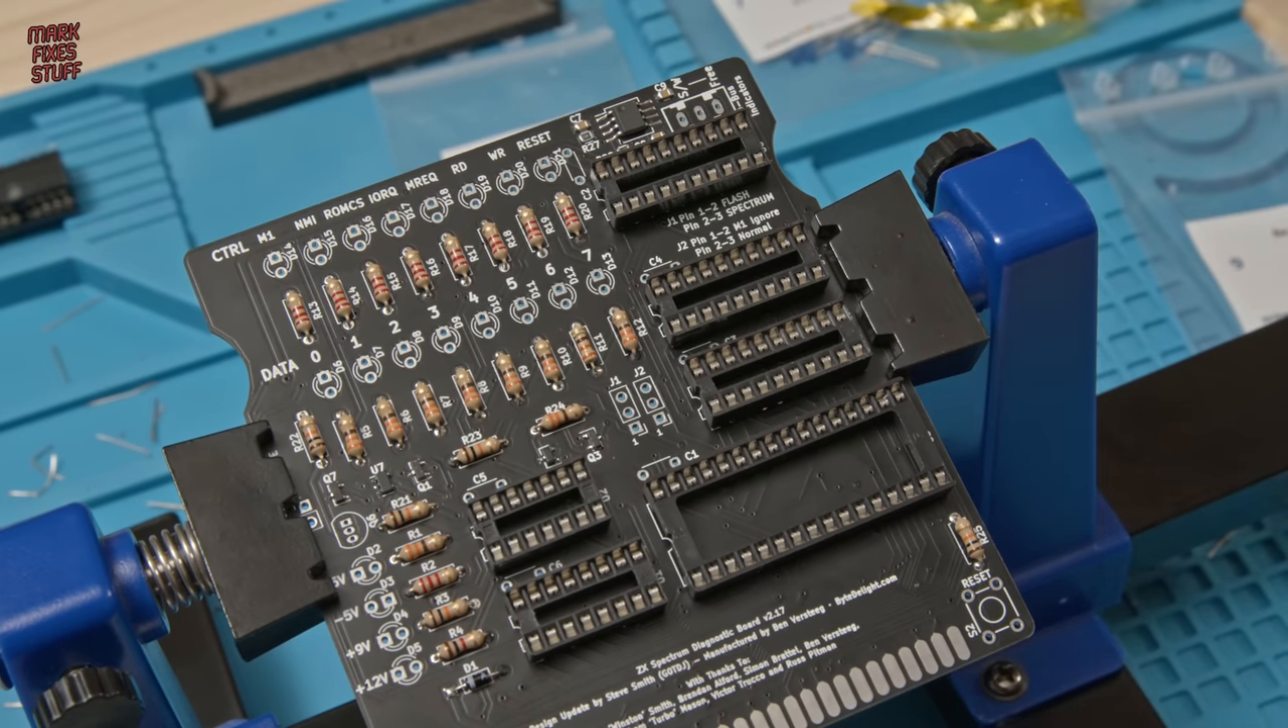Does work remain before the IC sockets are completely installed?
No.